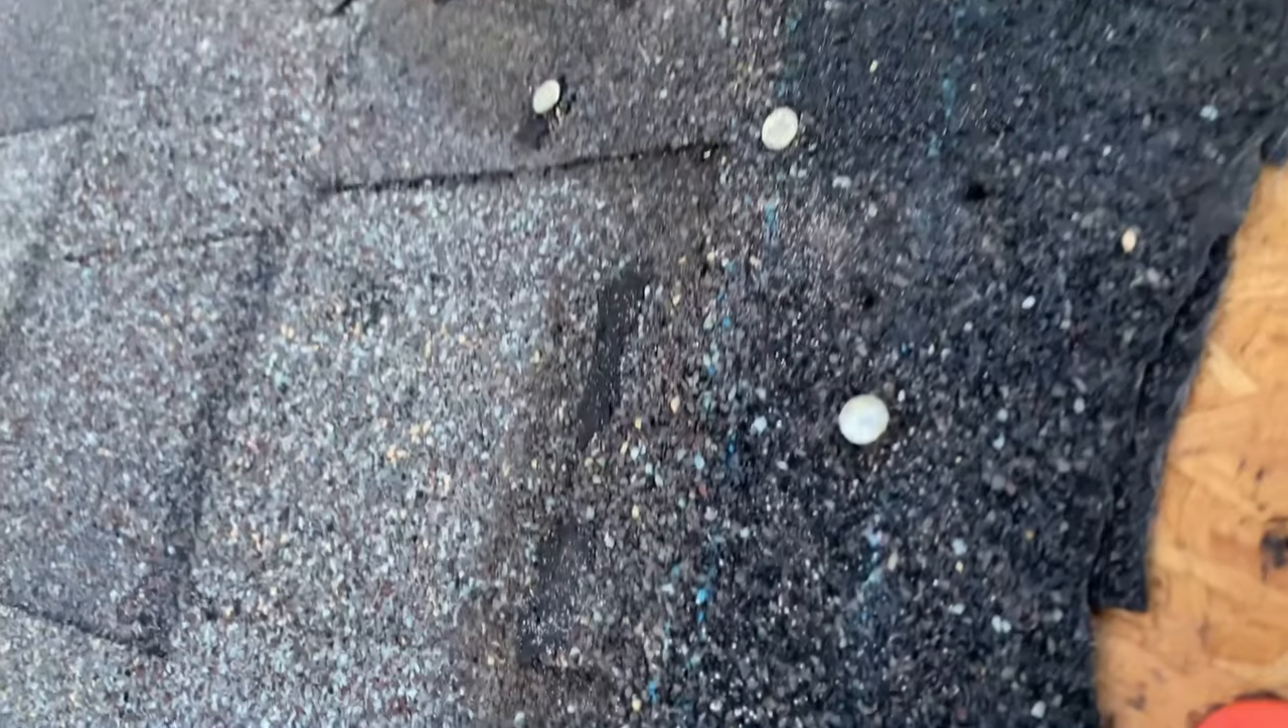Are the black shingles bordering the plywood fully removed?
No.